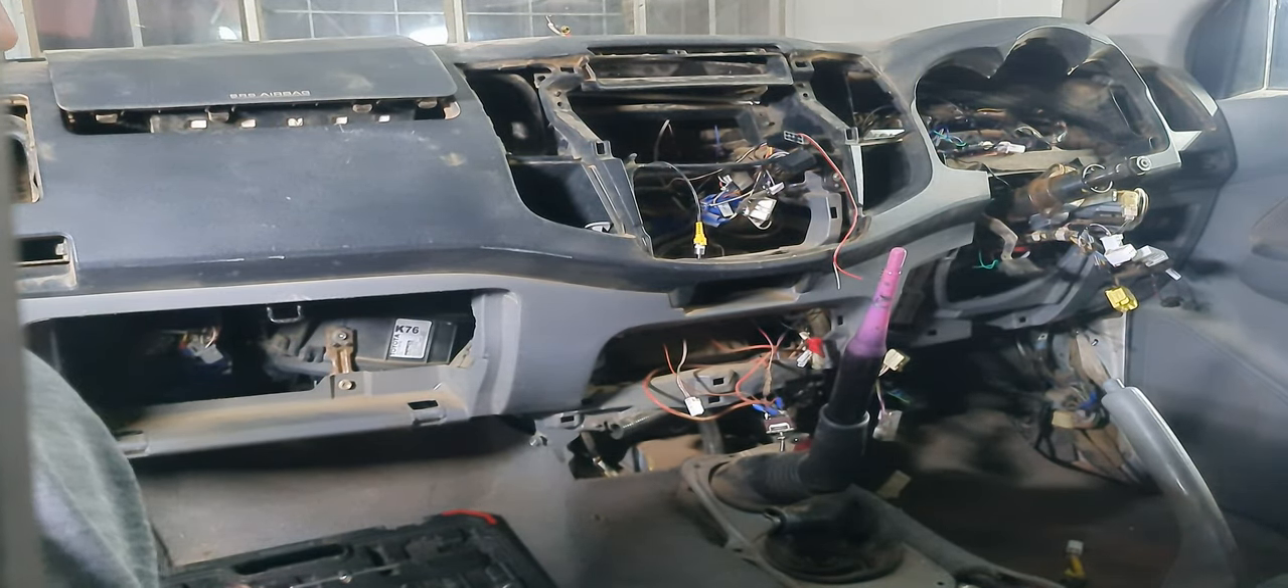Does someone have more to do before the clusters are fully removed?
No.